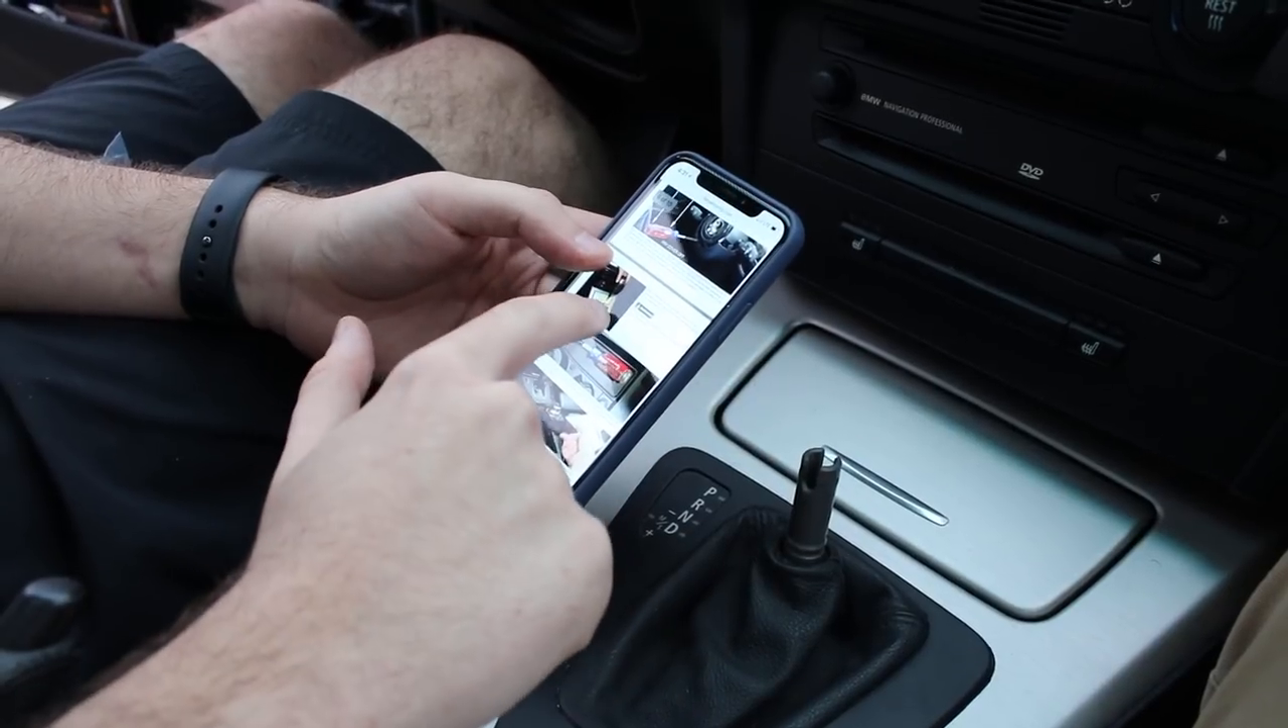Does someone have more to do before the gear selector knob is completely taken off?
No.